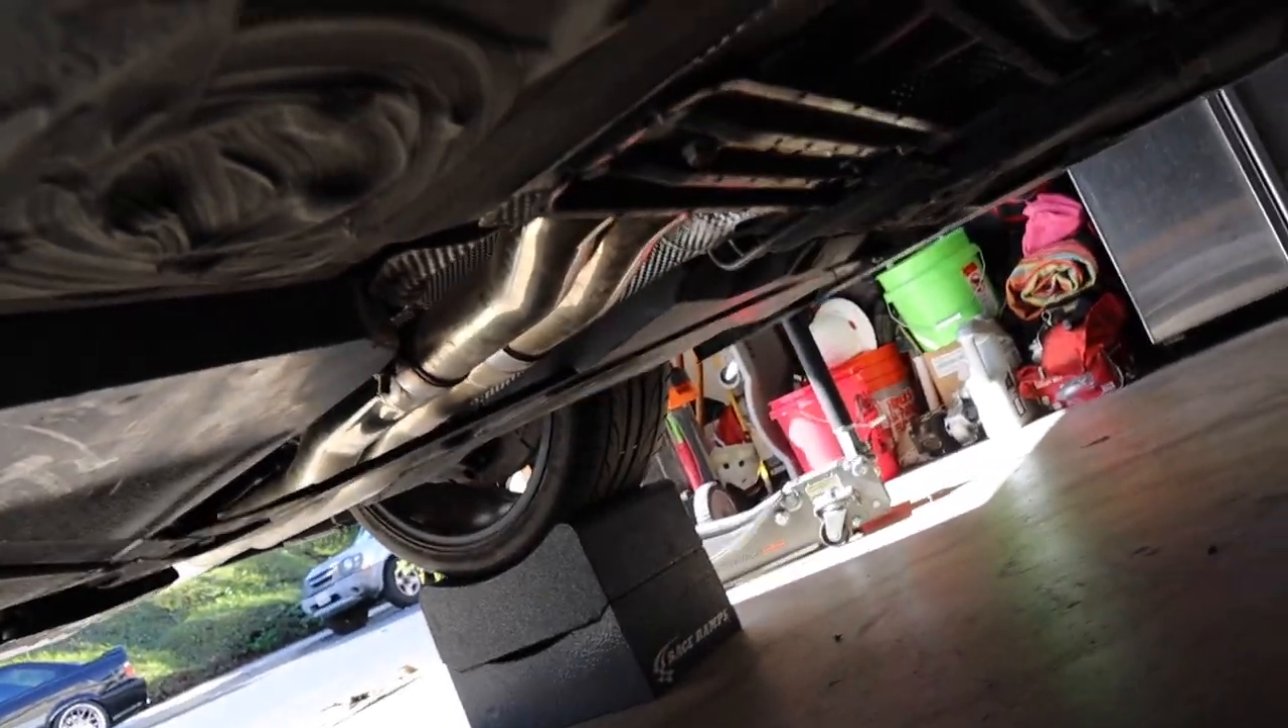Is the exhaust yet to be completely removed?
Yes.